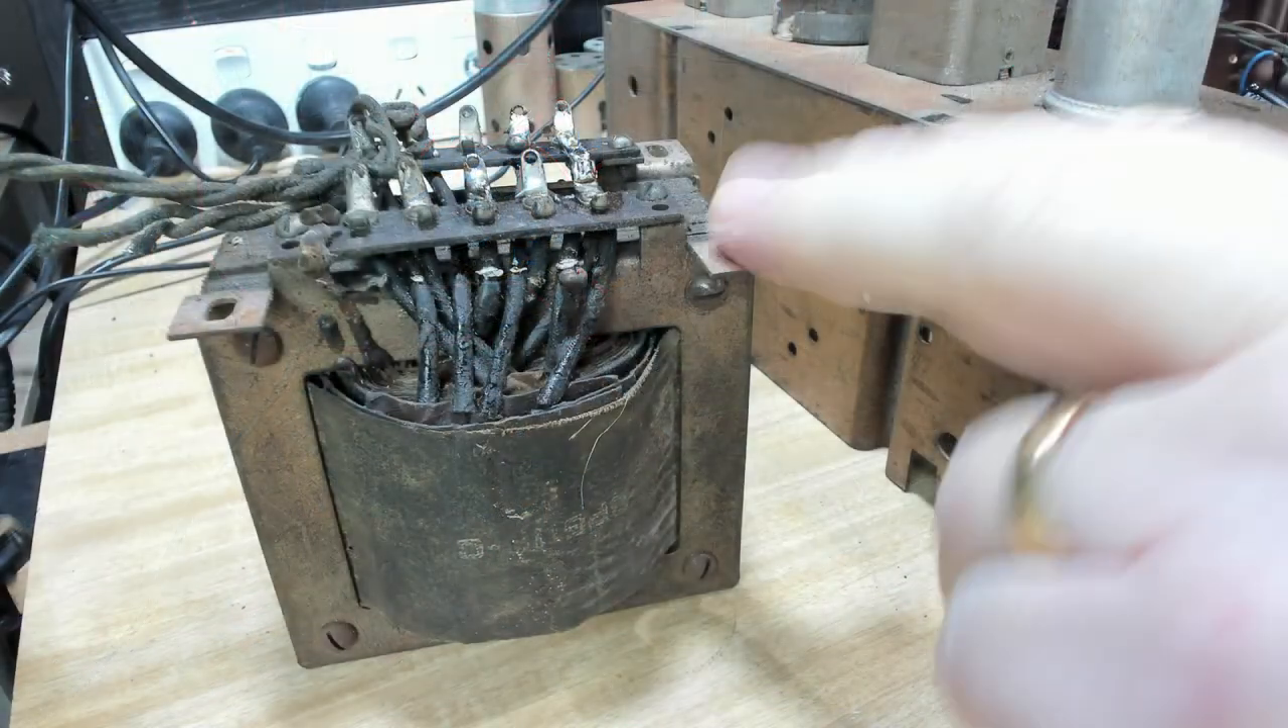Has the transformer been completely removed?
Yes.